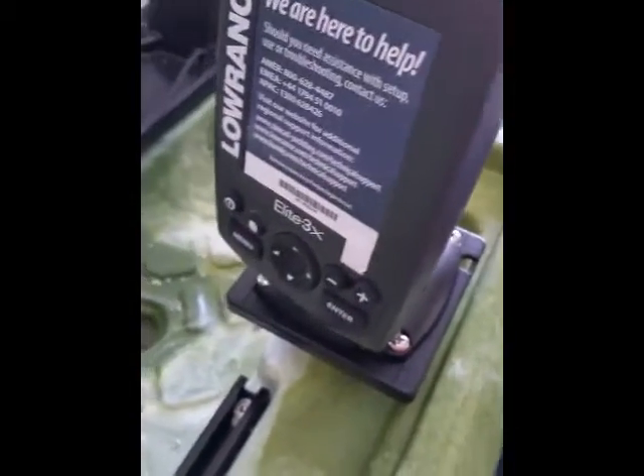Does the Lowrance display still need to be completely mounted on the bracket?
No.